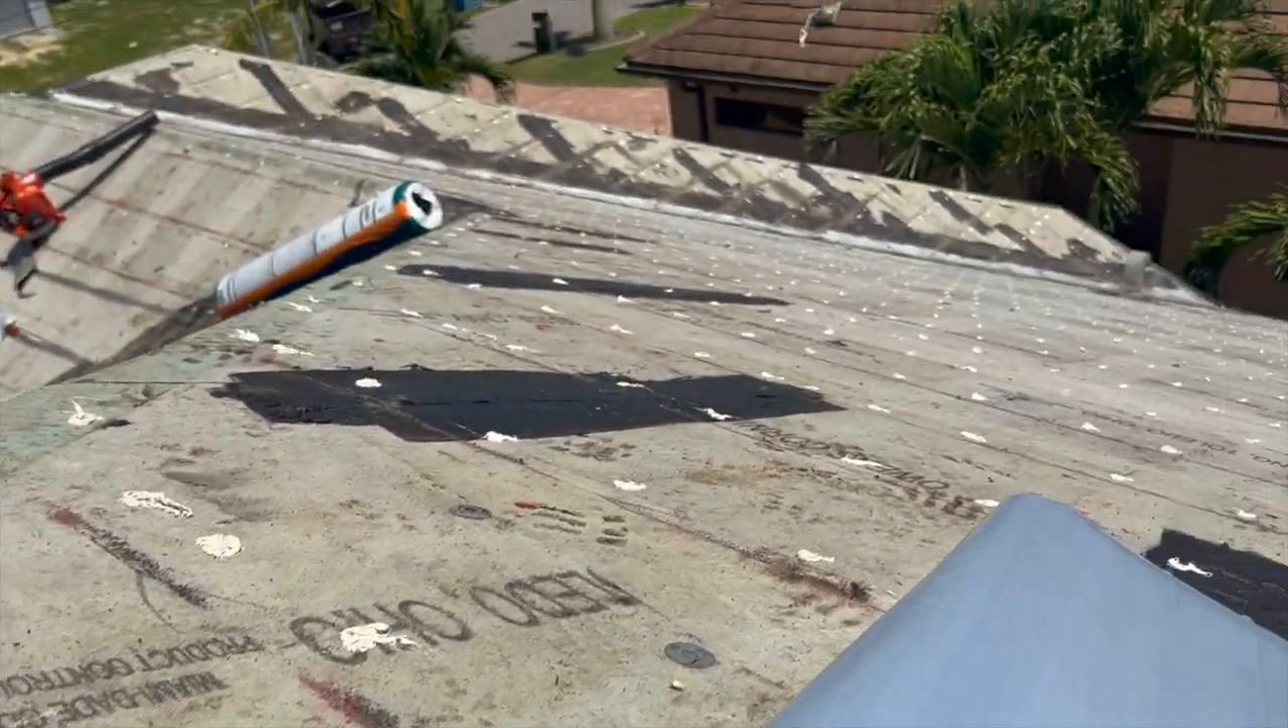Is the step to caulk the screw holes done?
Yes.